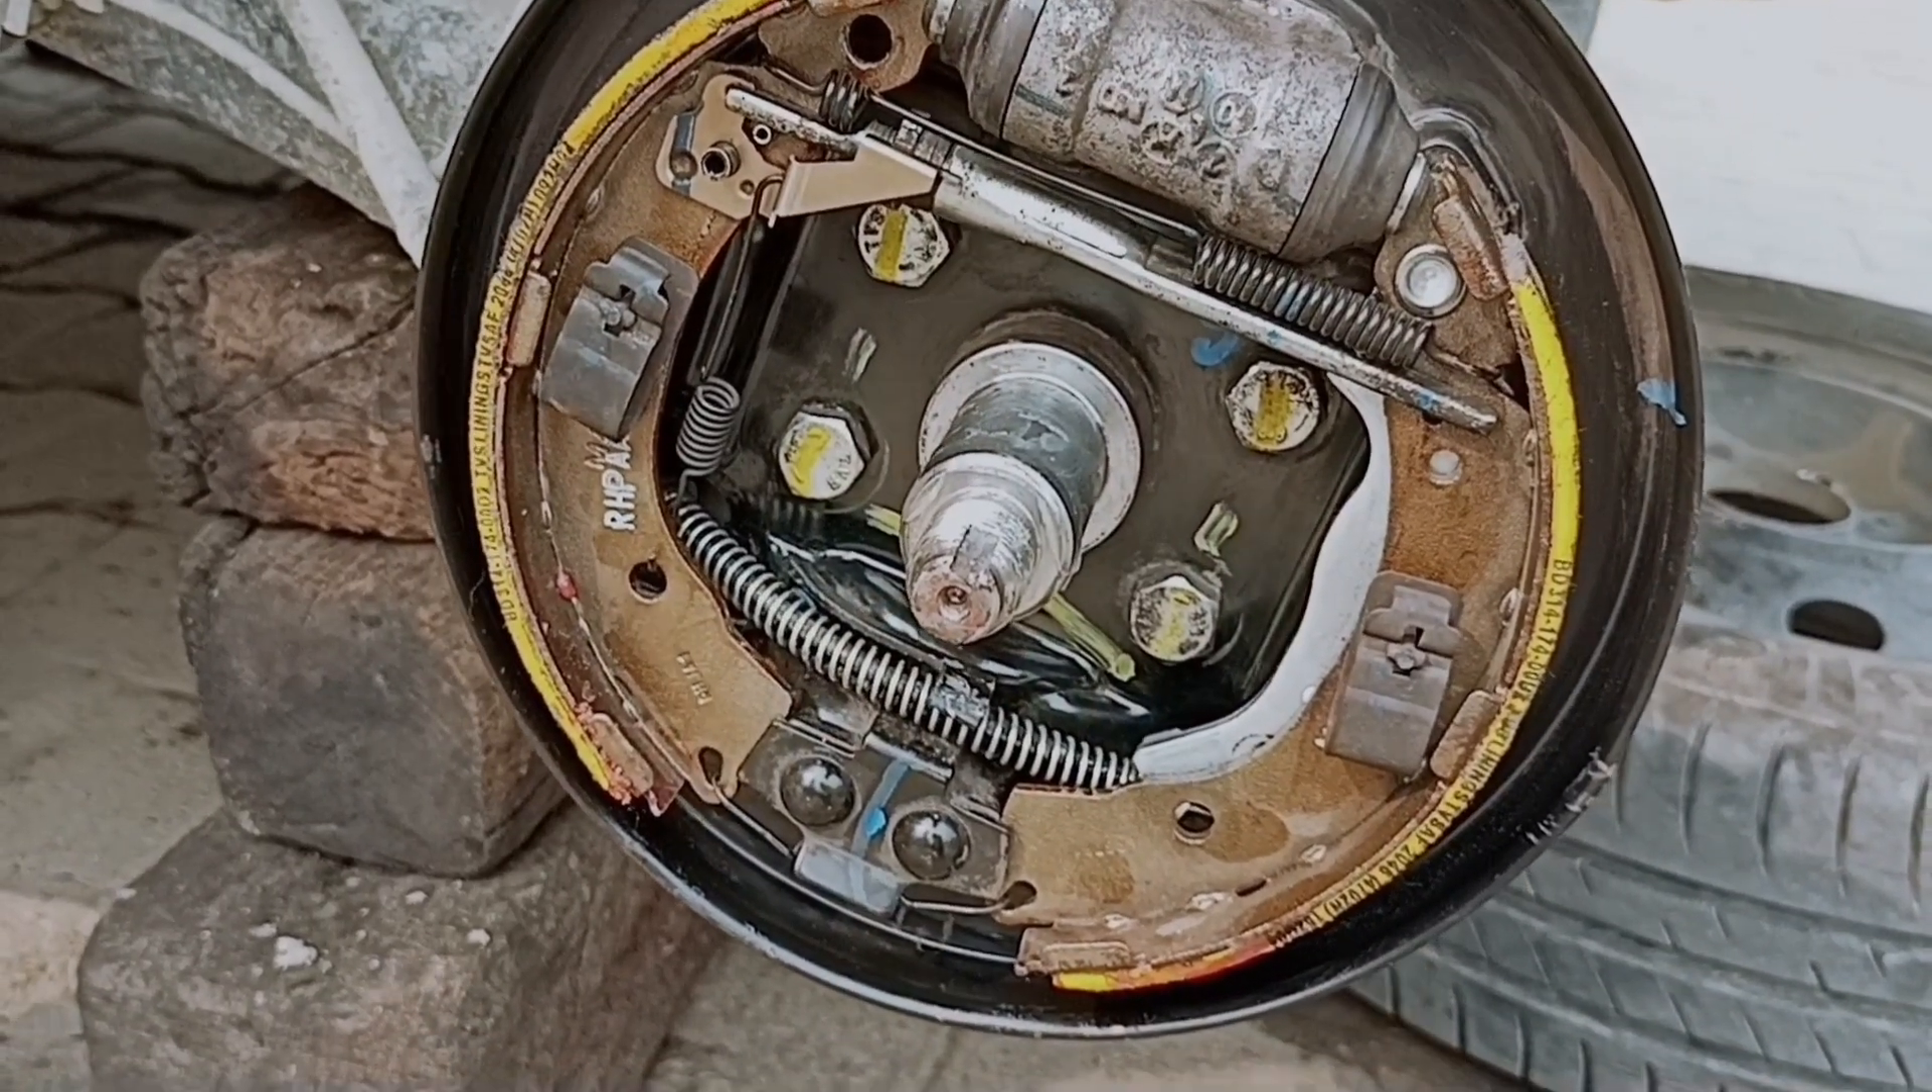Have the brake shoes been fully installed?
Yes.